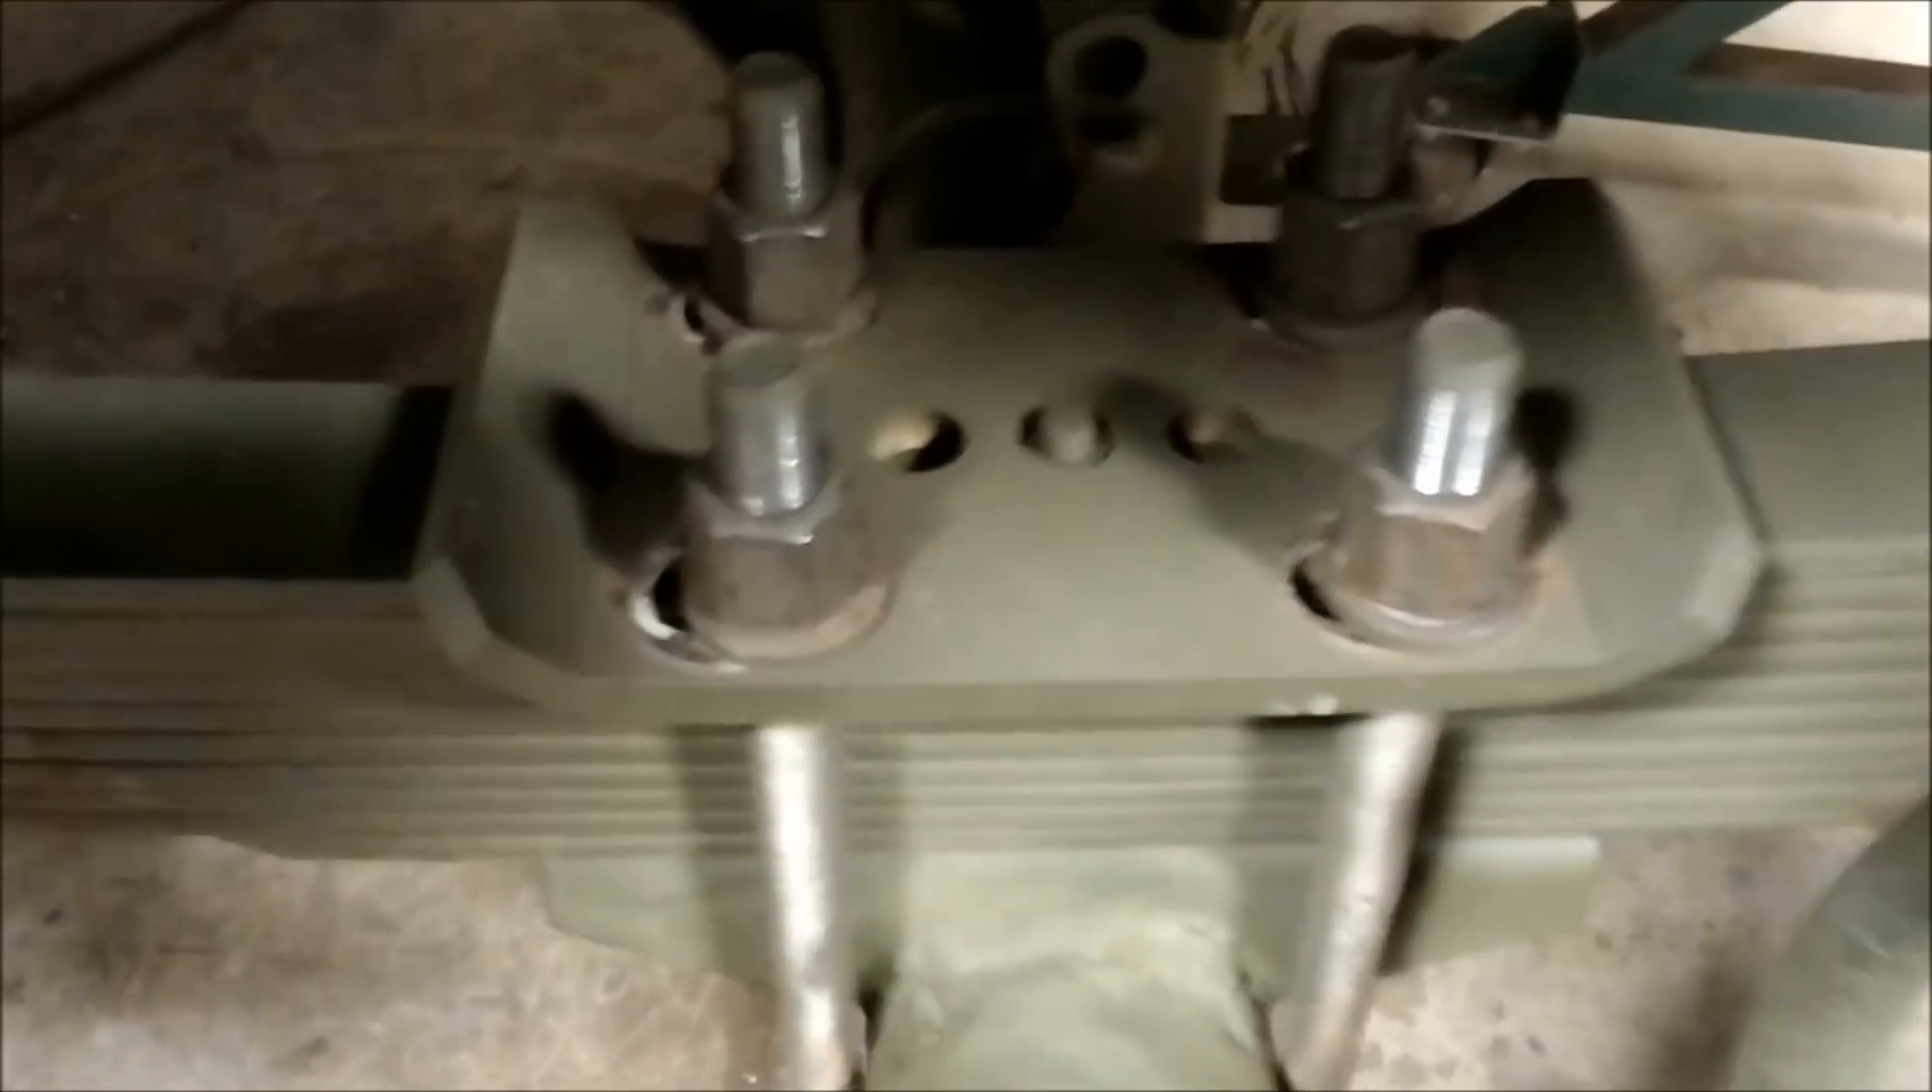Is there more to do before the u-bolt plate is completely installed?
No.